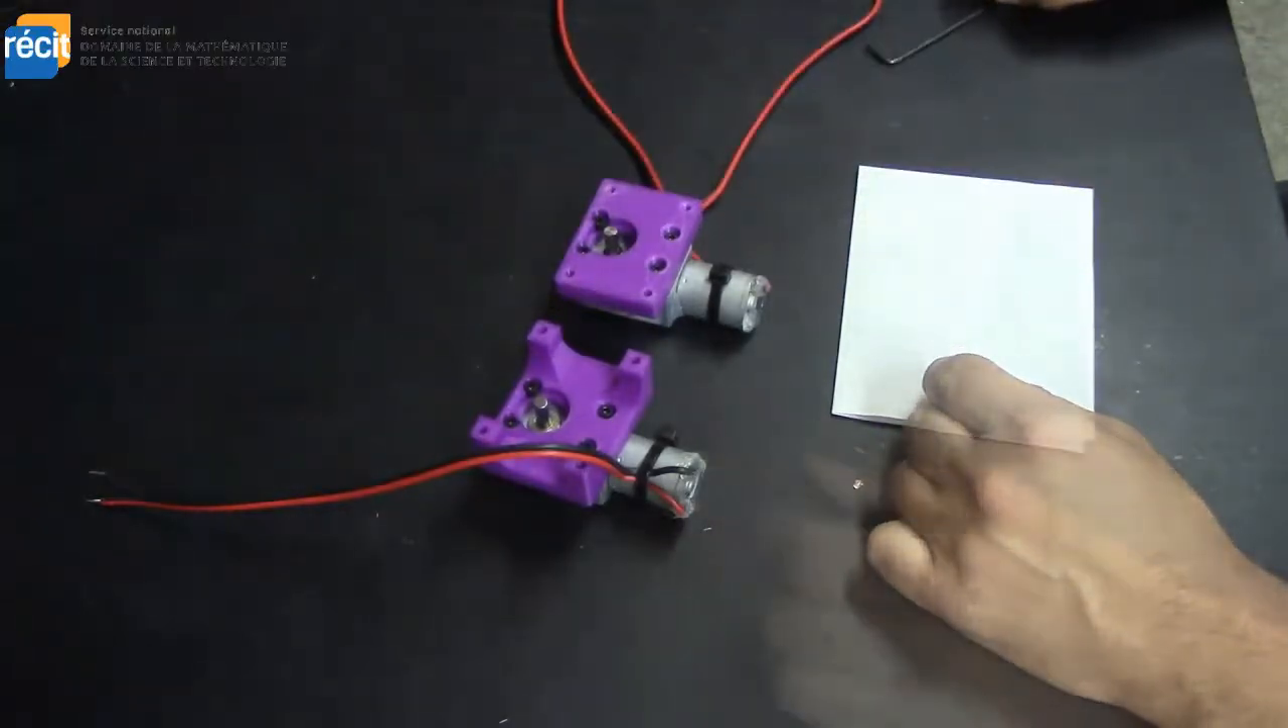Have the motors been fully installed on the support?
Yes.